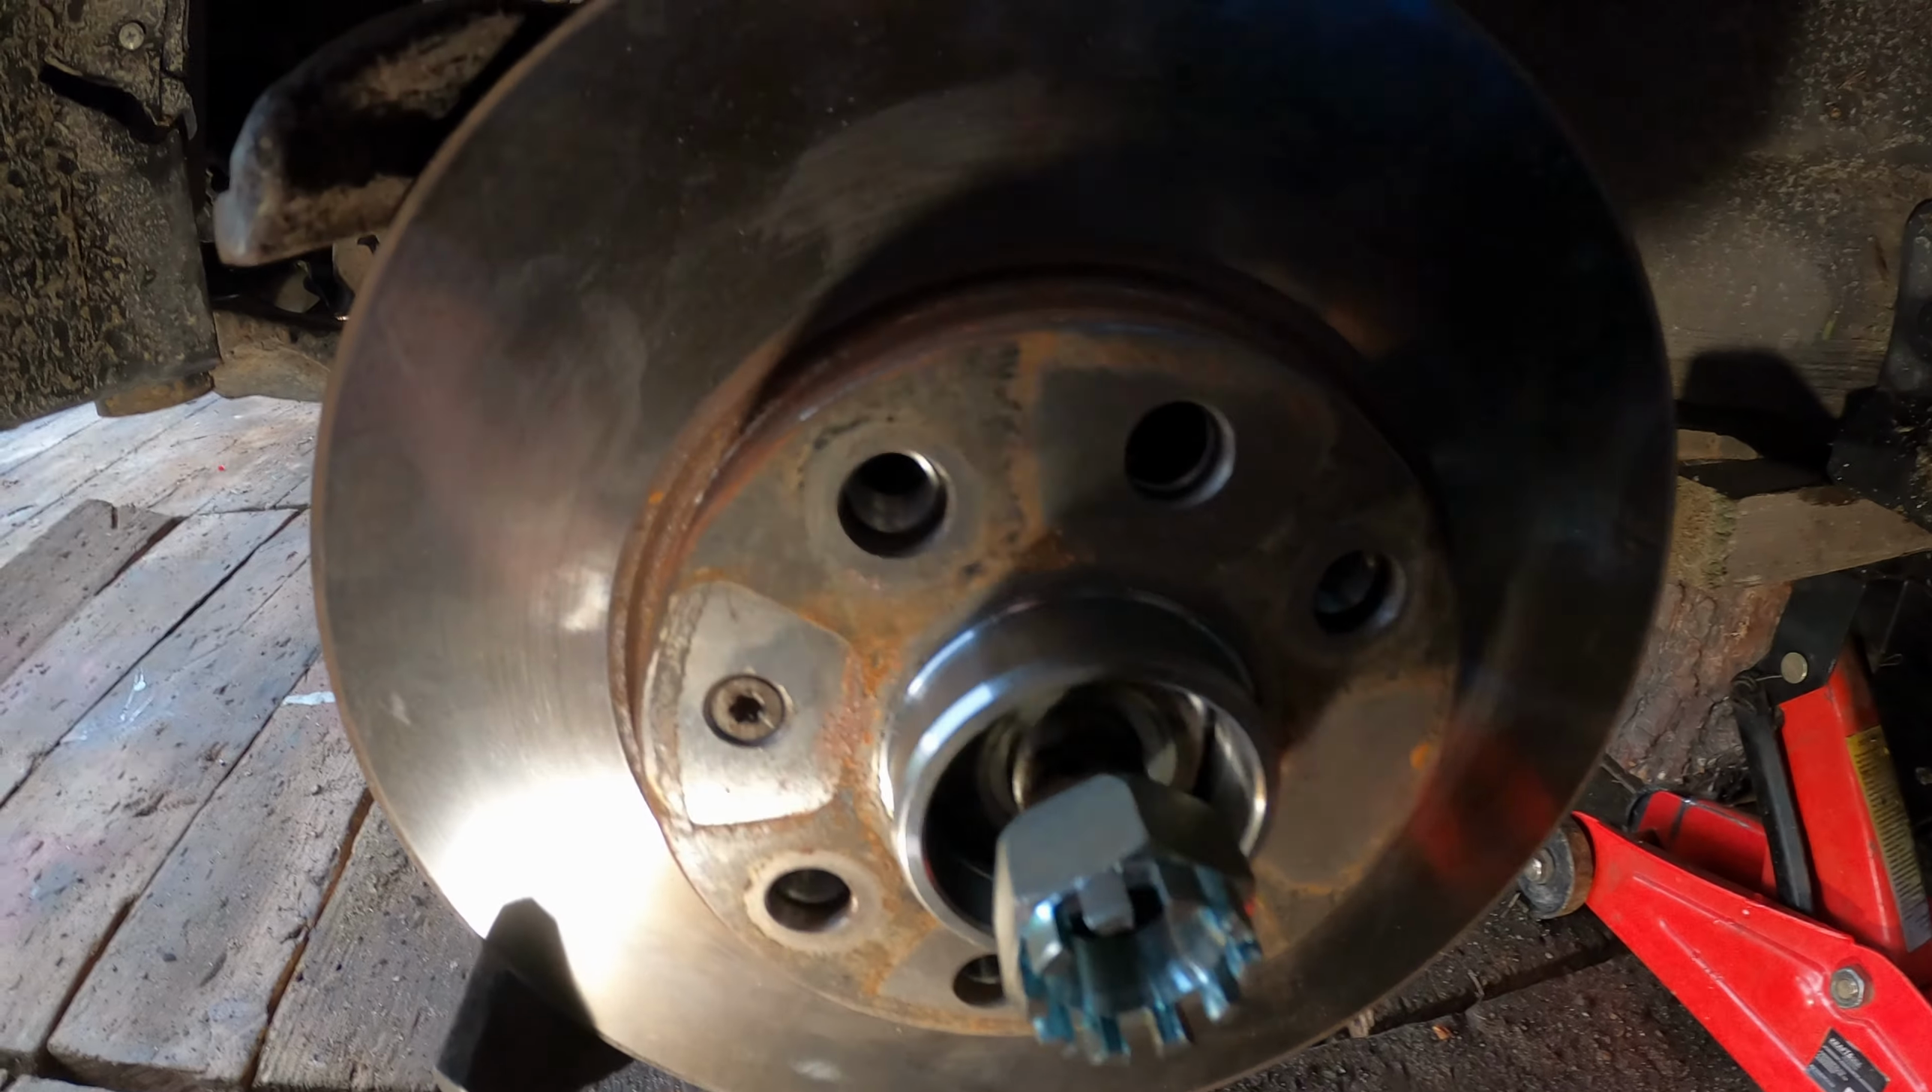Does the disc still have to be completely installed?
No.